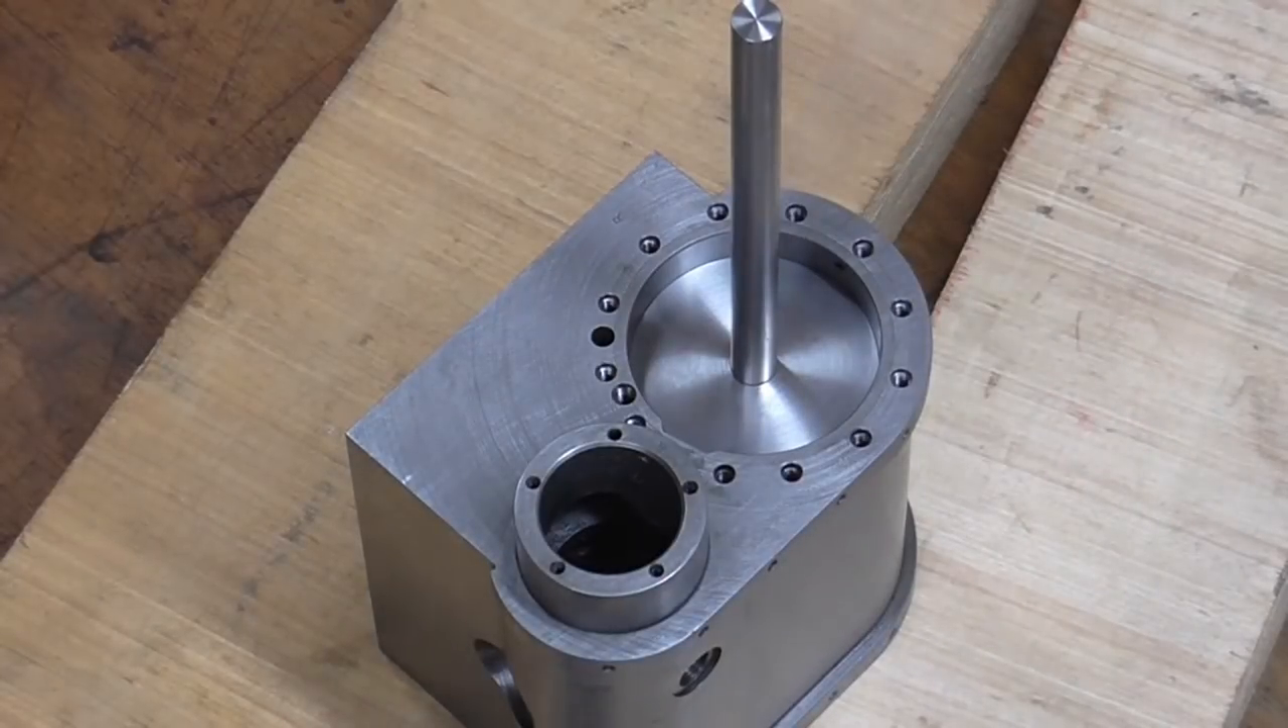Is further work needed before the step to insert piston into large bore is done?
No.